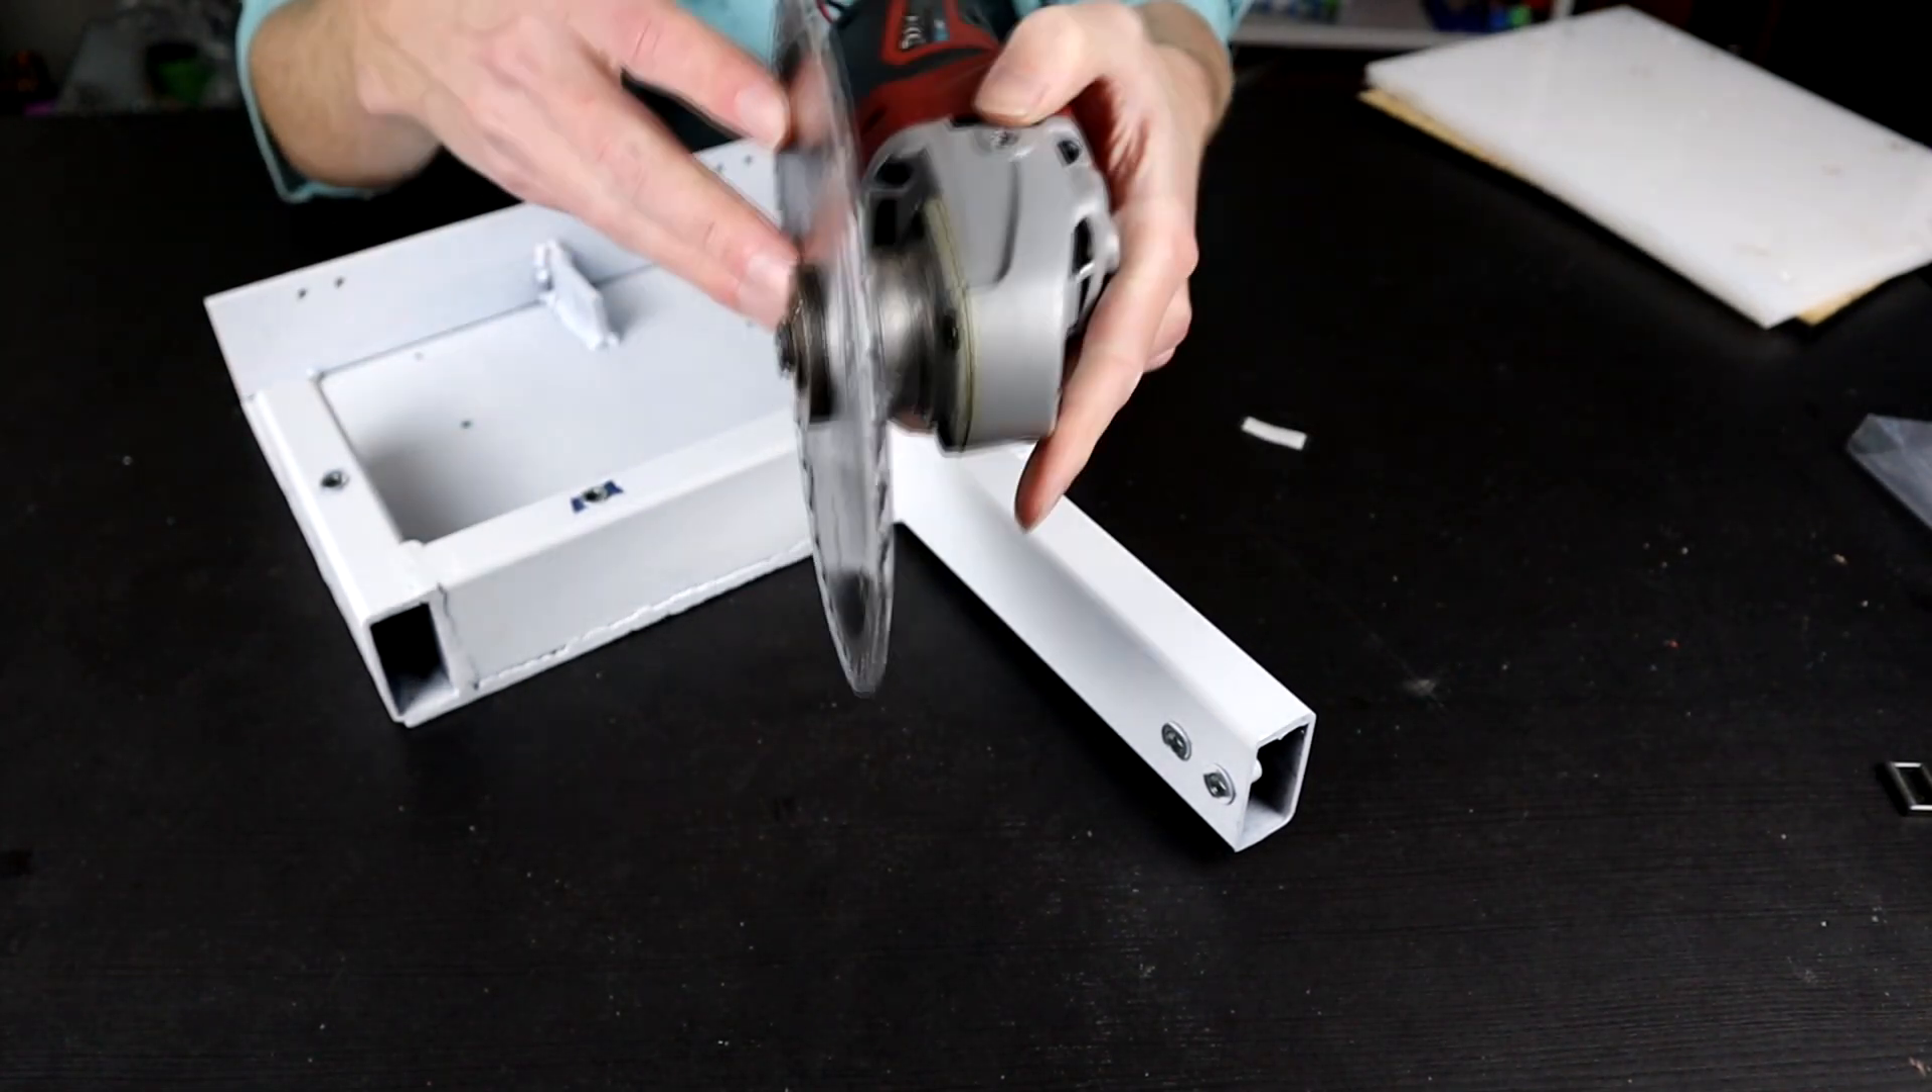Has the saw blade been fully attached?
Yes.